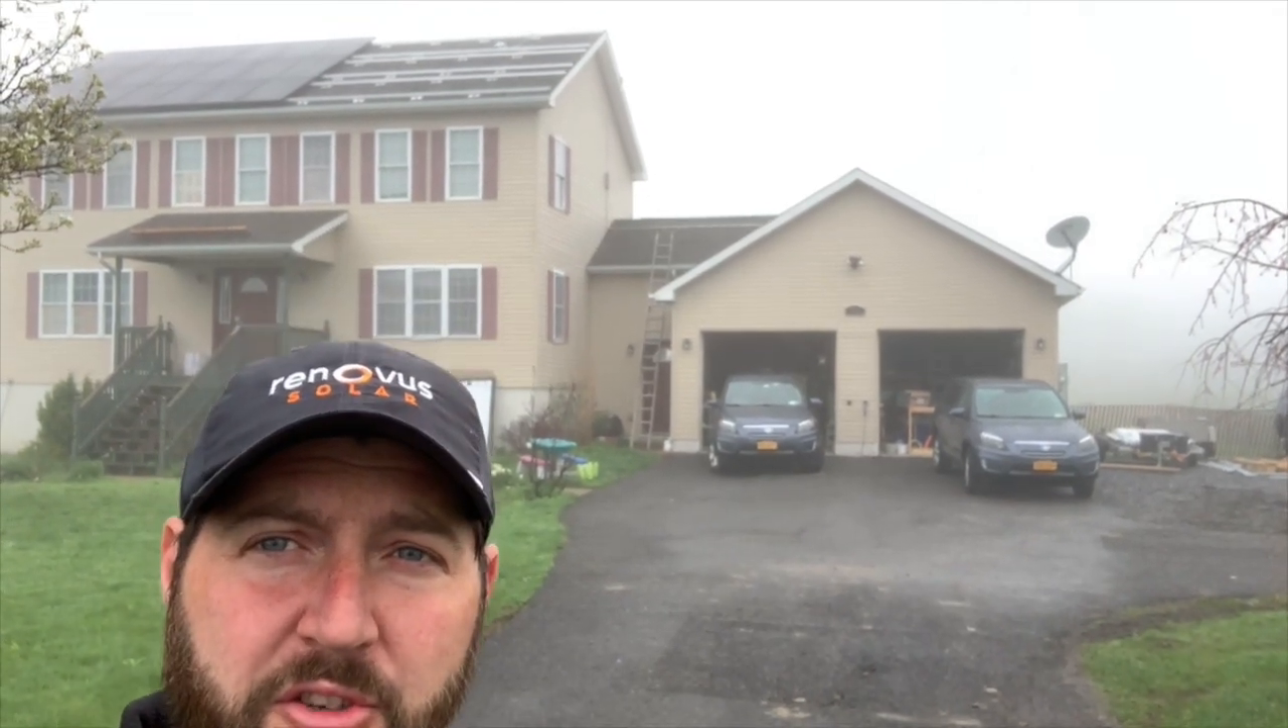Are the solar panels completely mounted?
No.